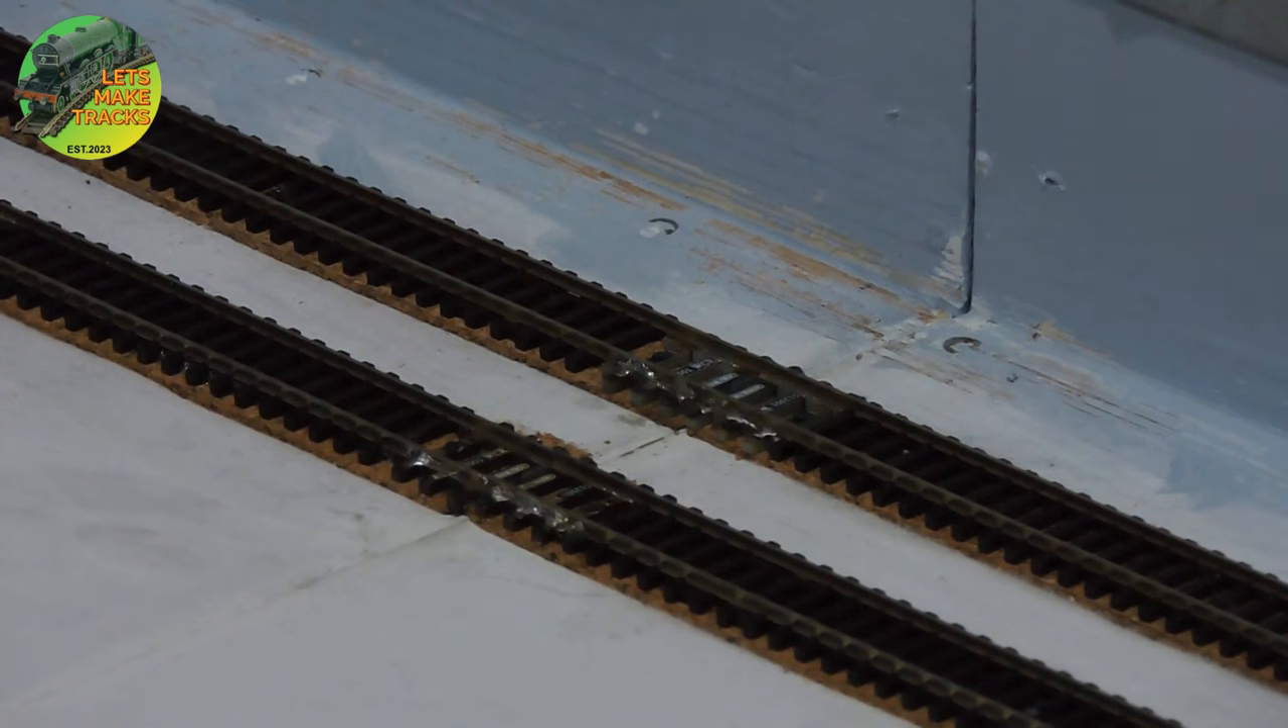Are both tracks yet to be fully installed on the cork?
No.